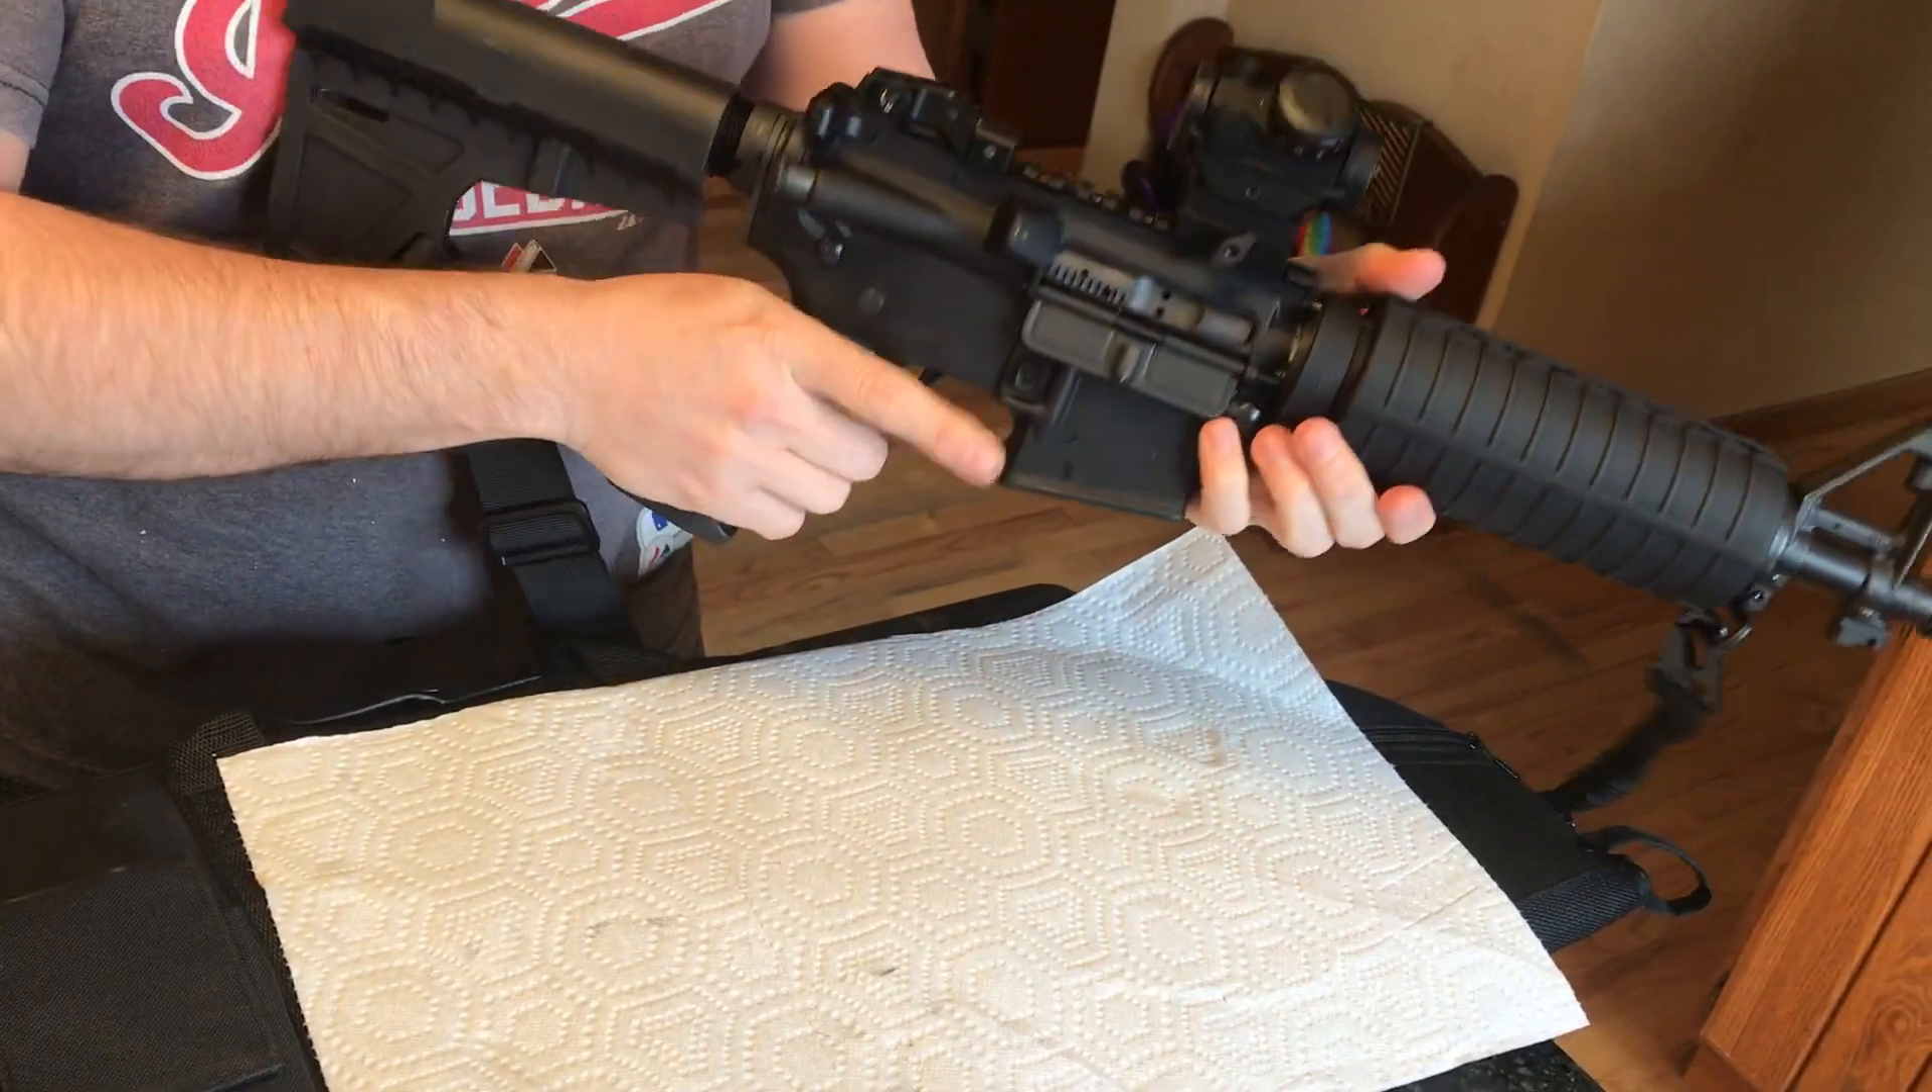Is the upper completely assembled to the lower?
Yes.